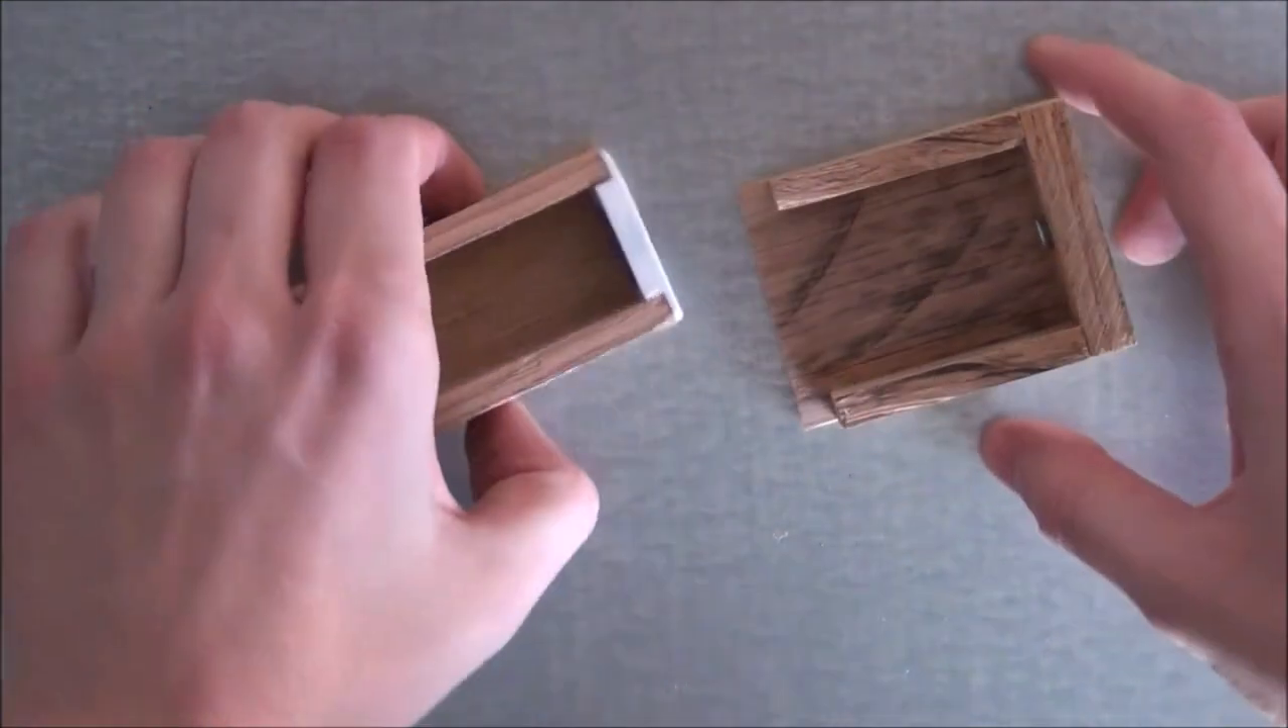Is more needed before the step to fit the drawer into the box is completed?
Yes.